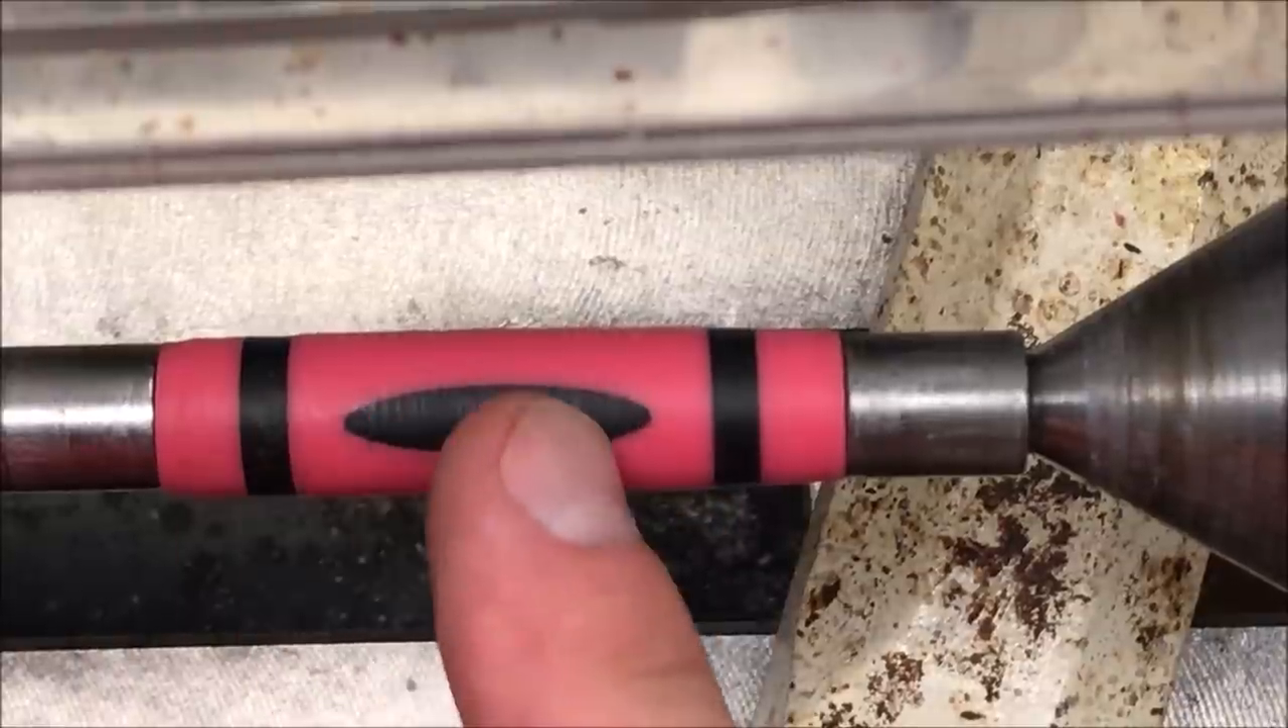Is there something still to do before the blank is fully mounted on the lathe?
No.